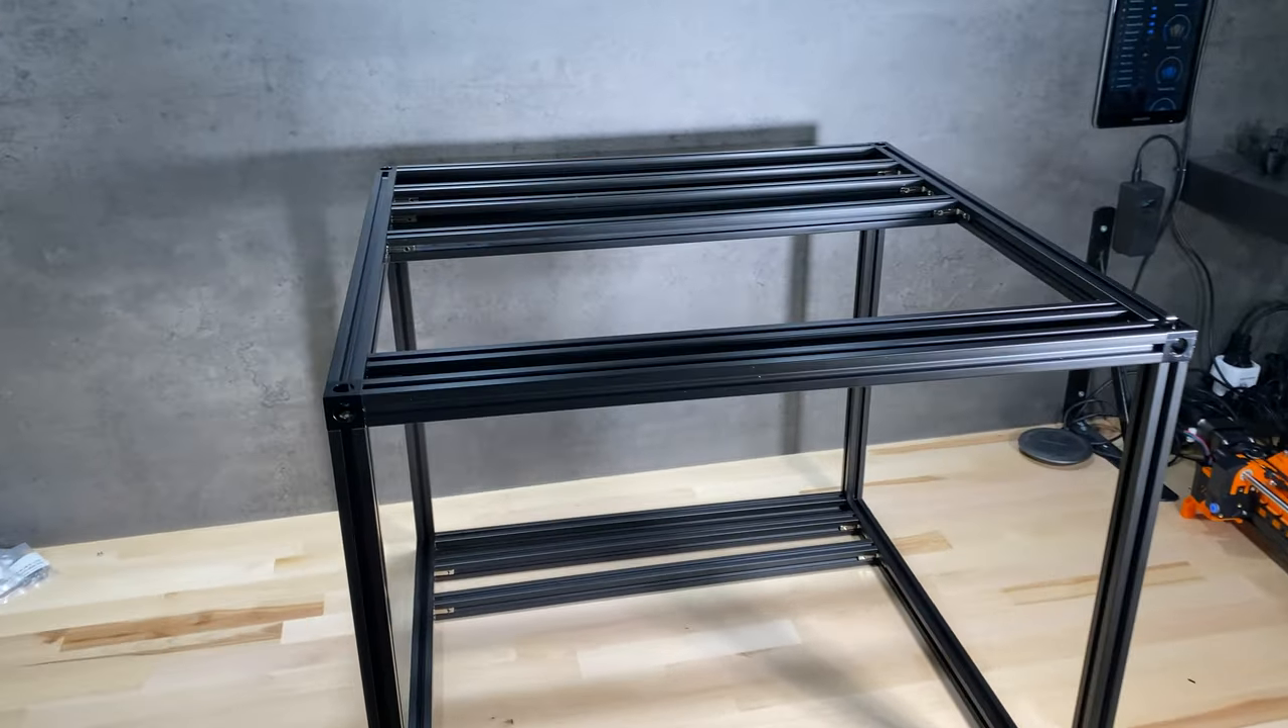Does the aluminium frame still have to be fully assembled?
No.